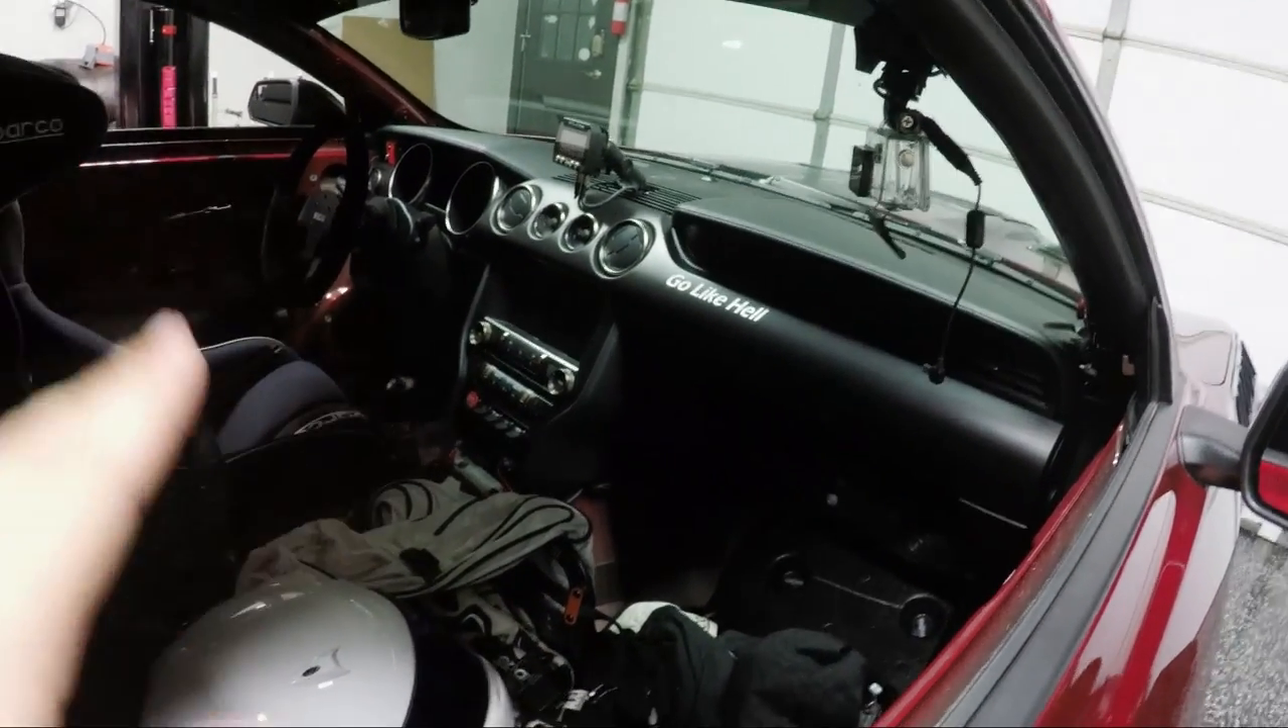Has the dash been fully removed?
No.